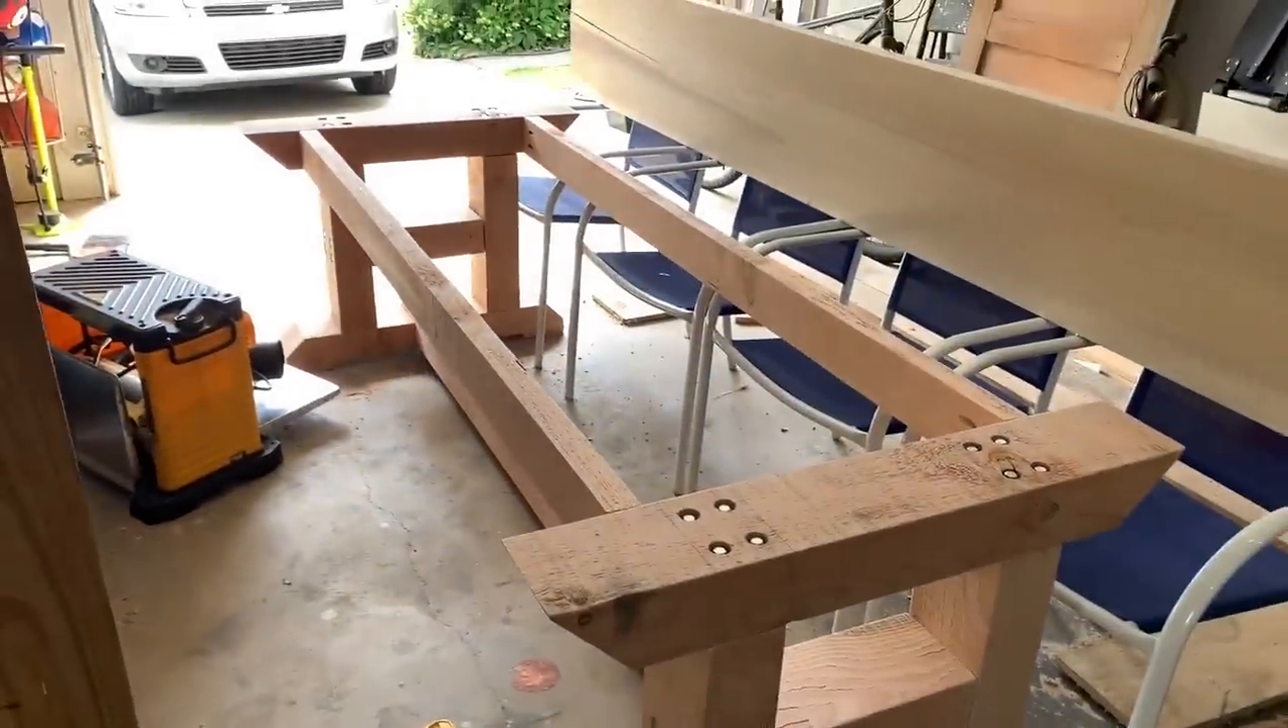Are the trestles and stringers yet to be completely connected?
No.